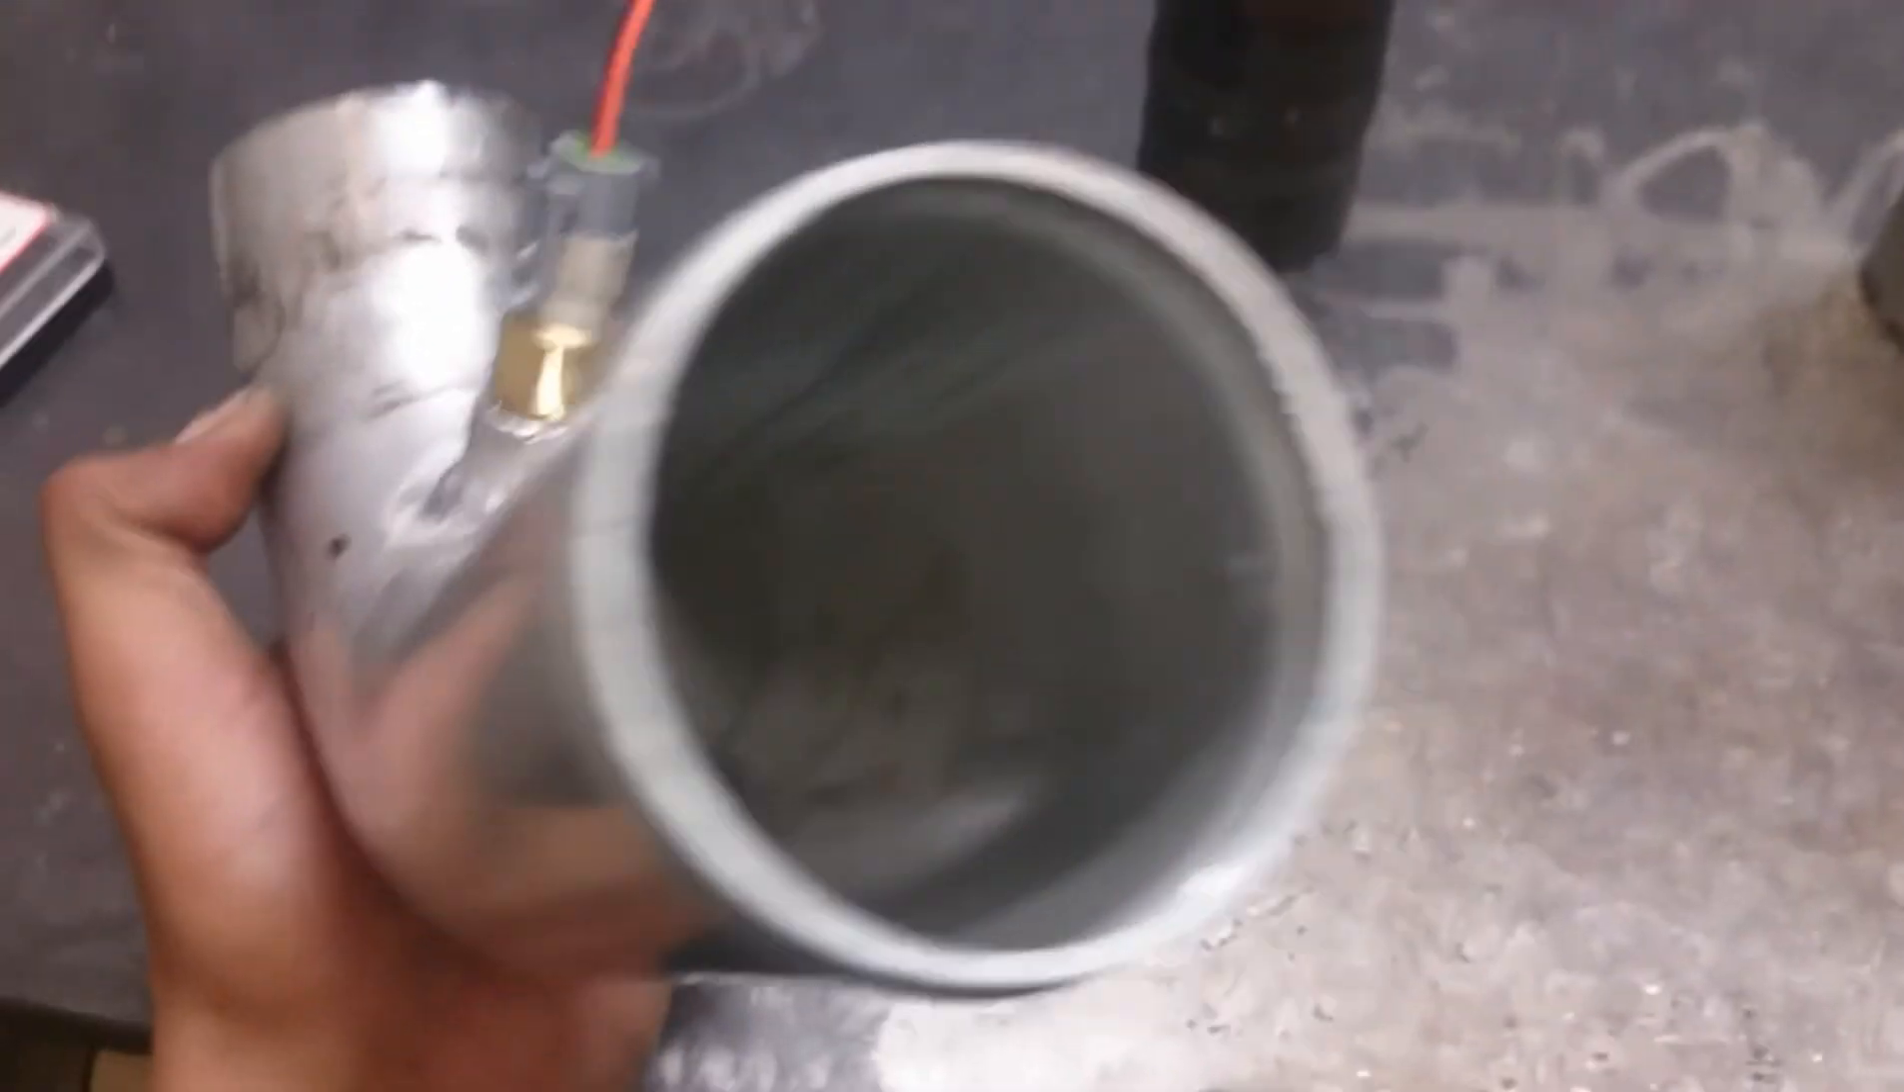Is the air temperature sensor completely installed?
Yes.